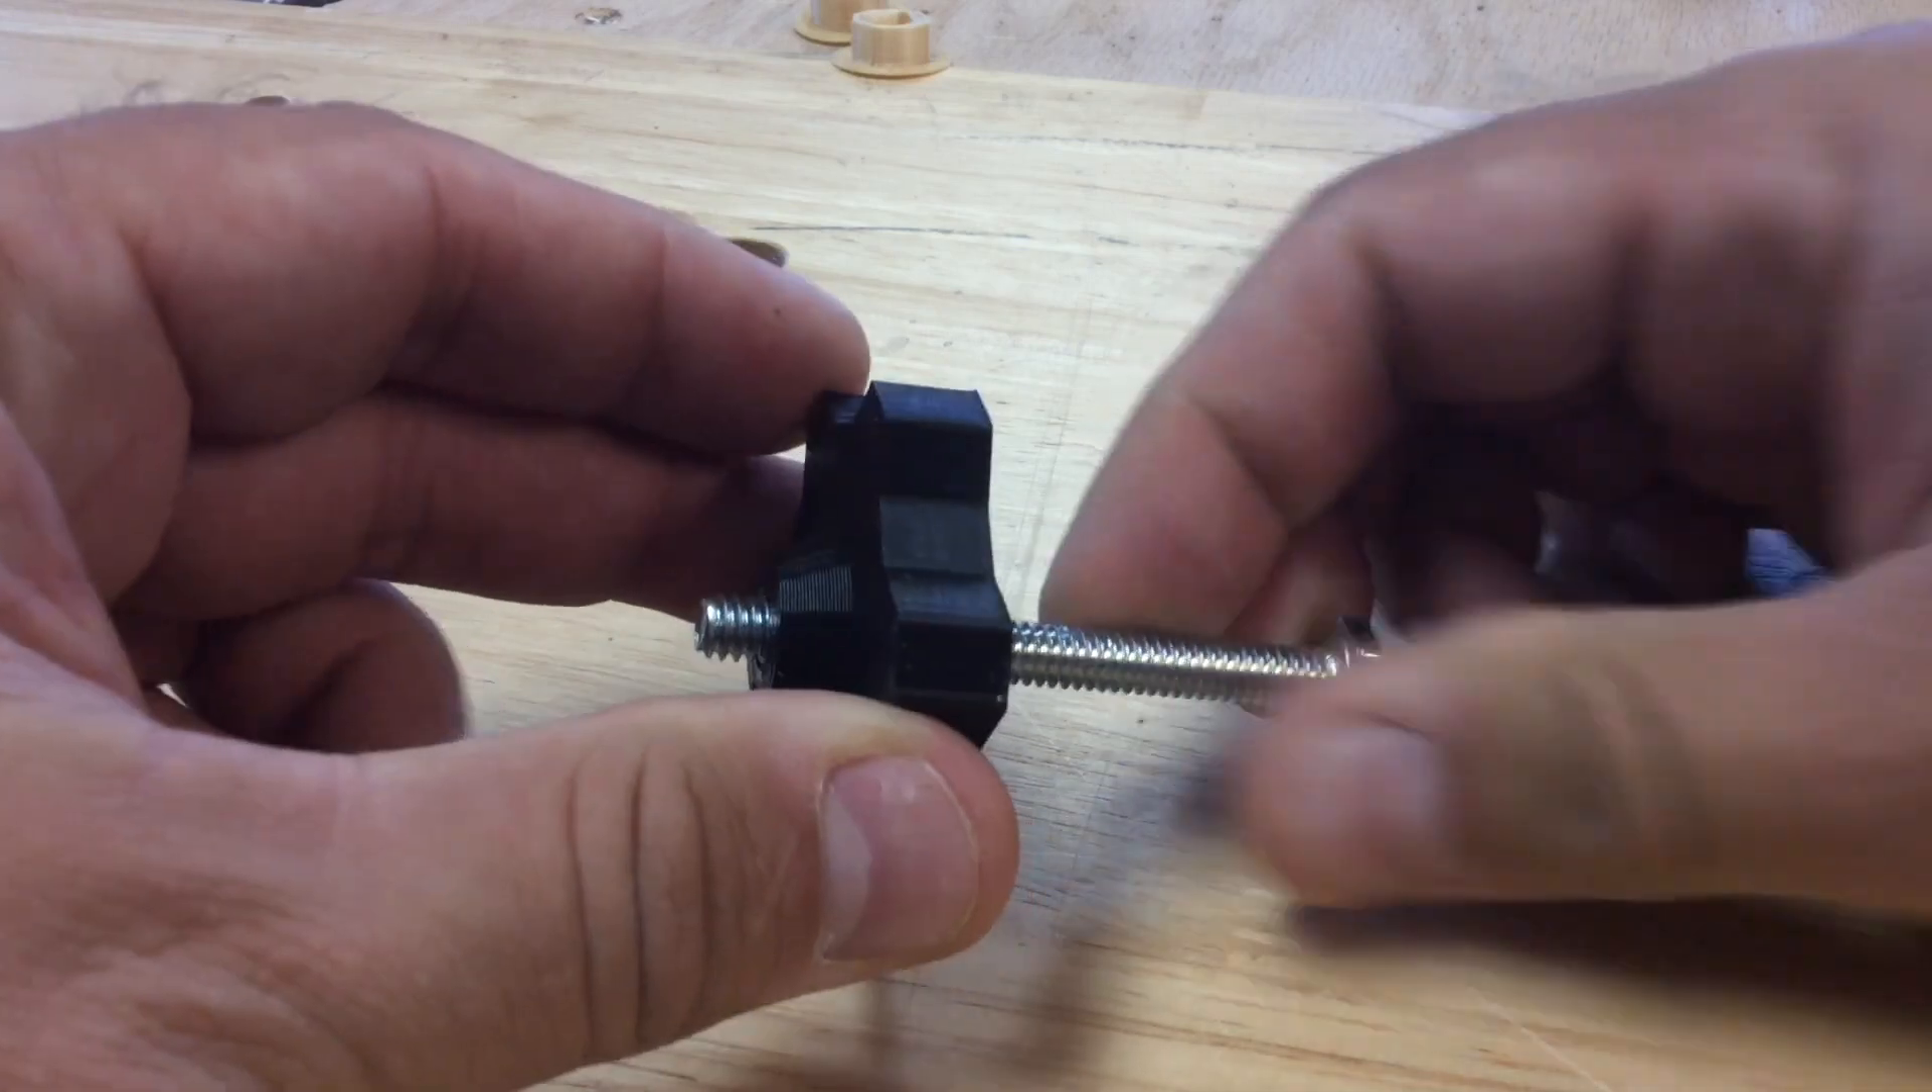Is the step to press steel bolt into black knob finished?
No.